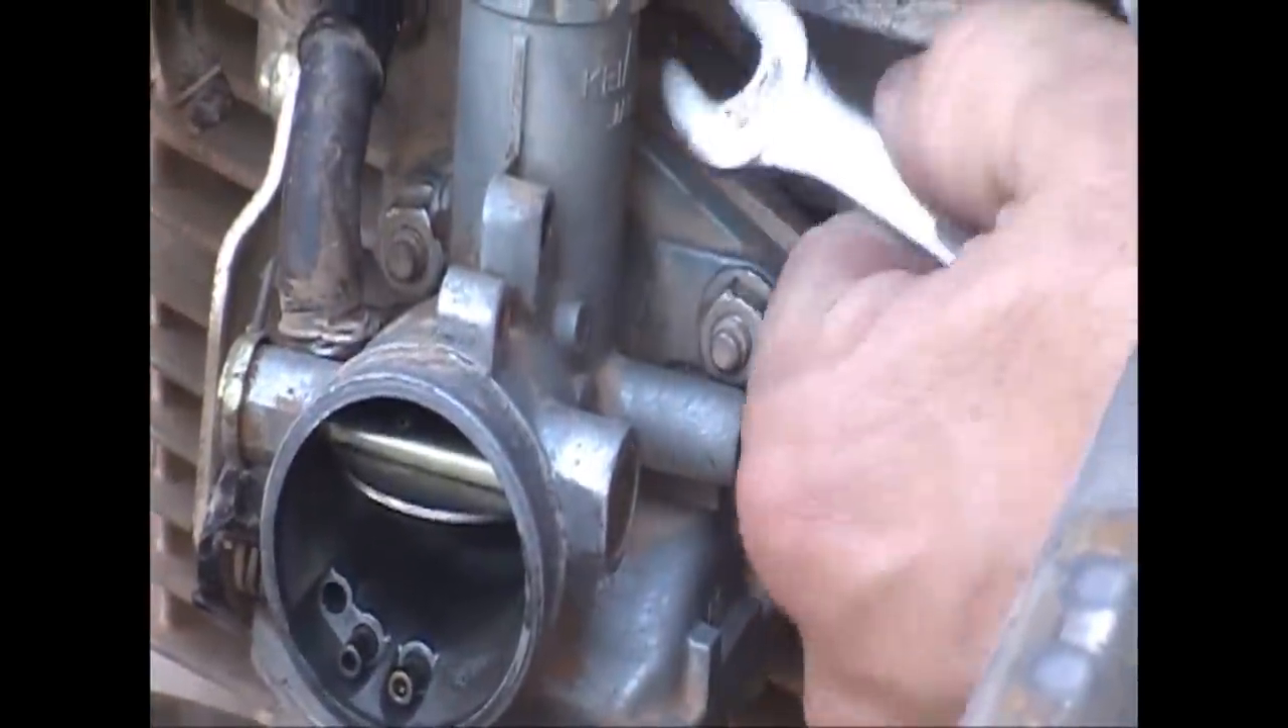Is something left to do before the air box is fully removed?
No.